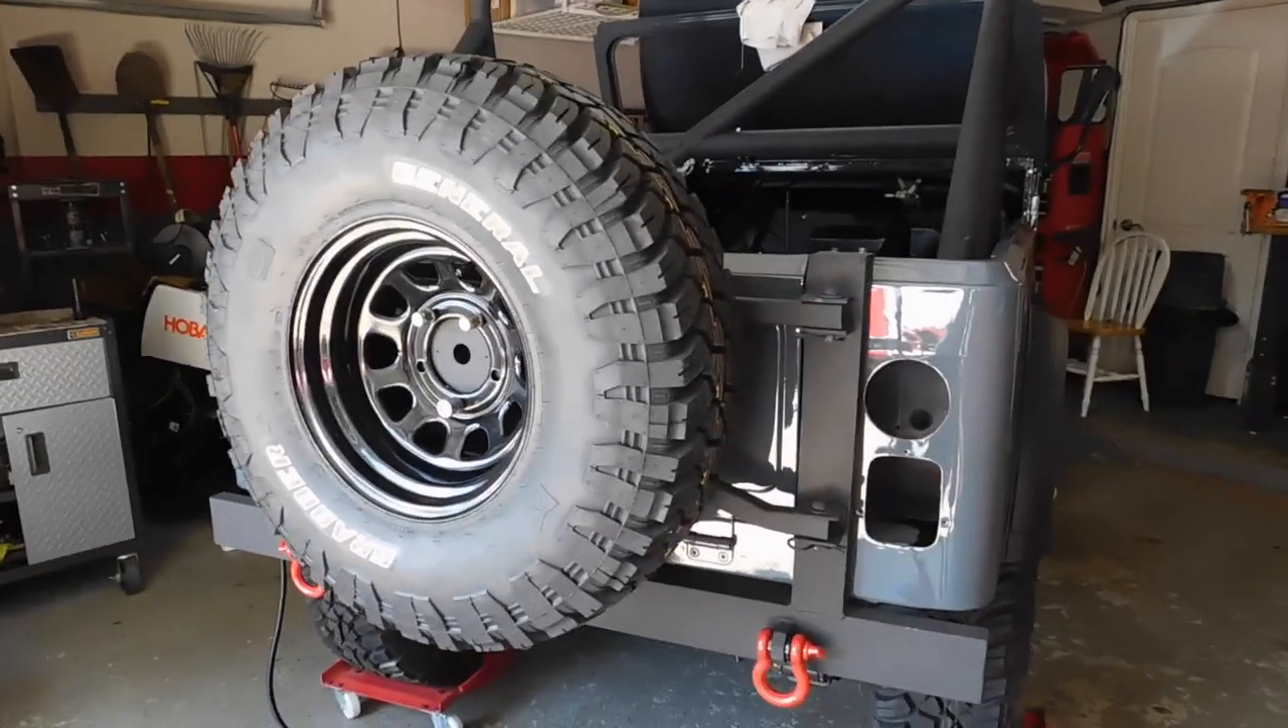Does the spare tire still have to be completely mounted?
No.